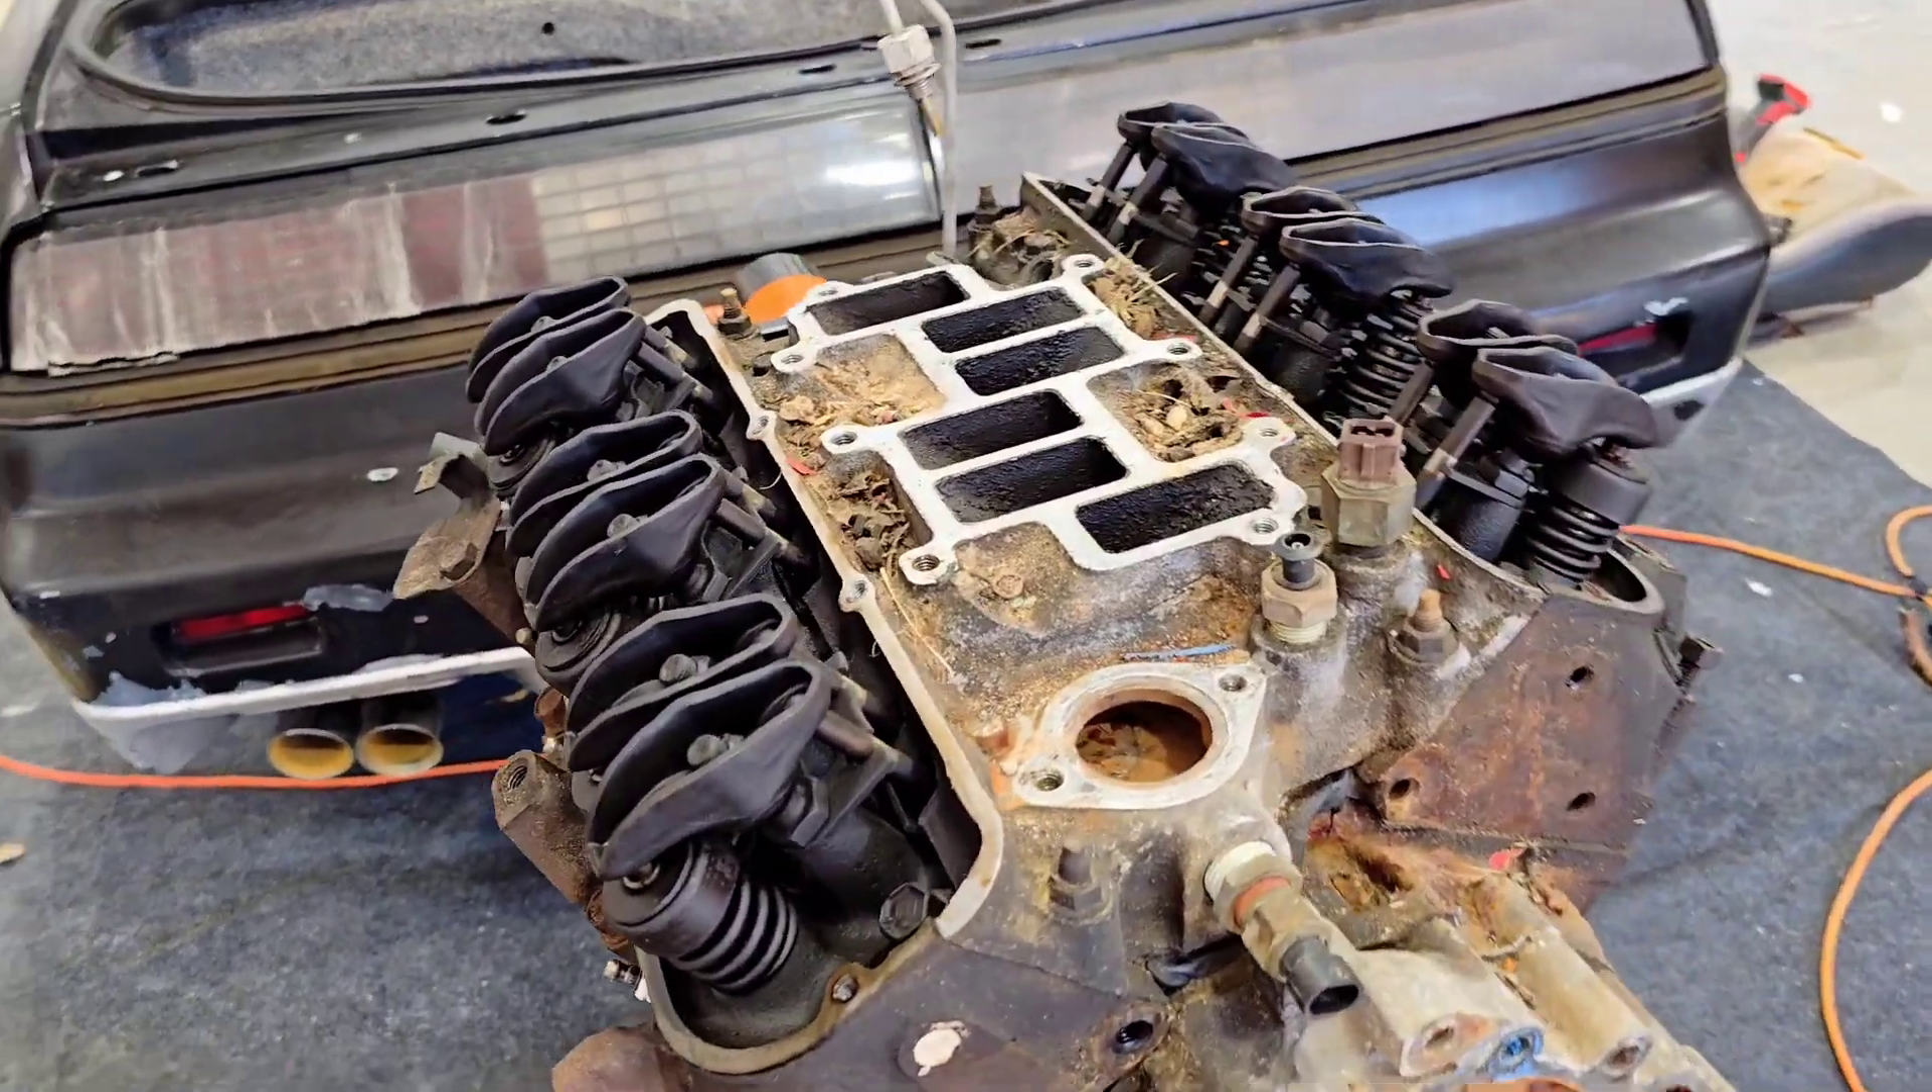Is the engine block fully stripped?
No.